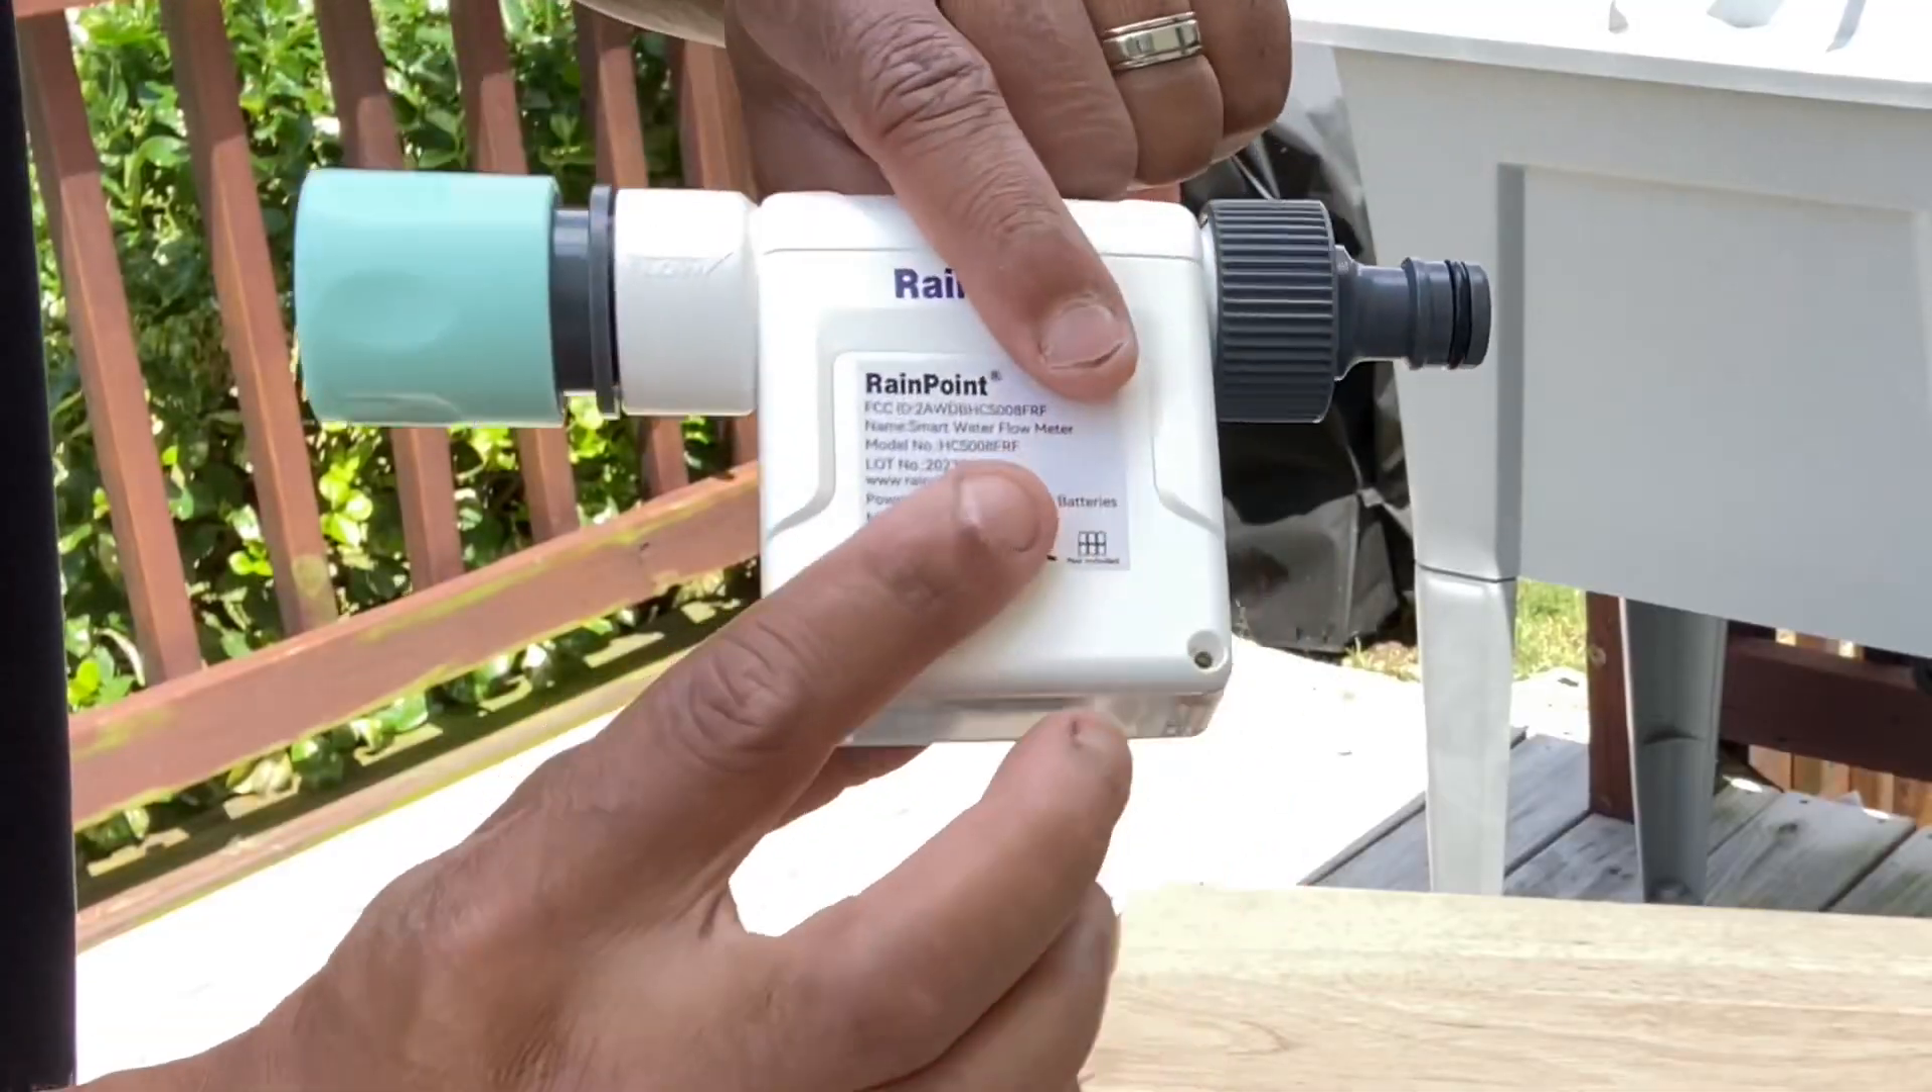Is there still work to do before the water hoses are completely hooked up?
Yes.